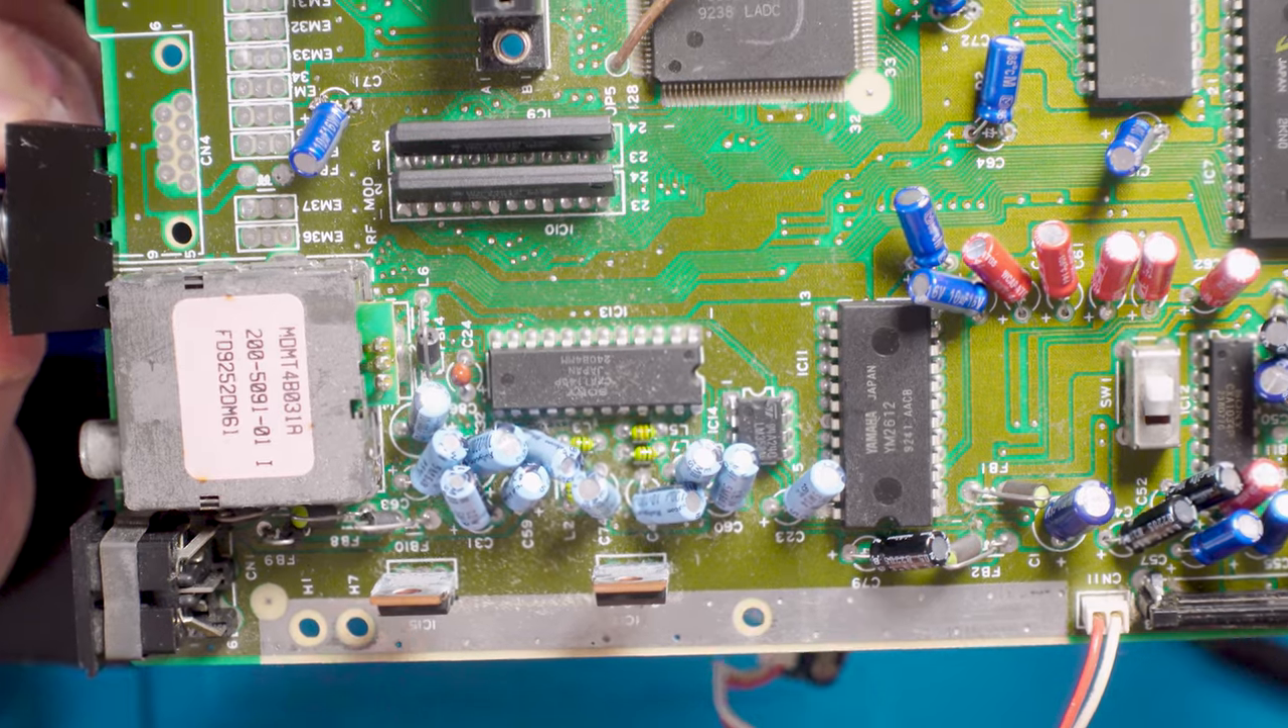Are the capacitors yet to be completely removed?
Yes.